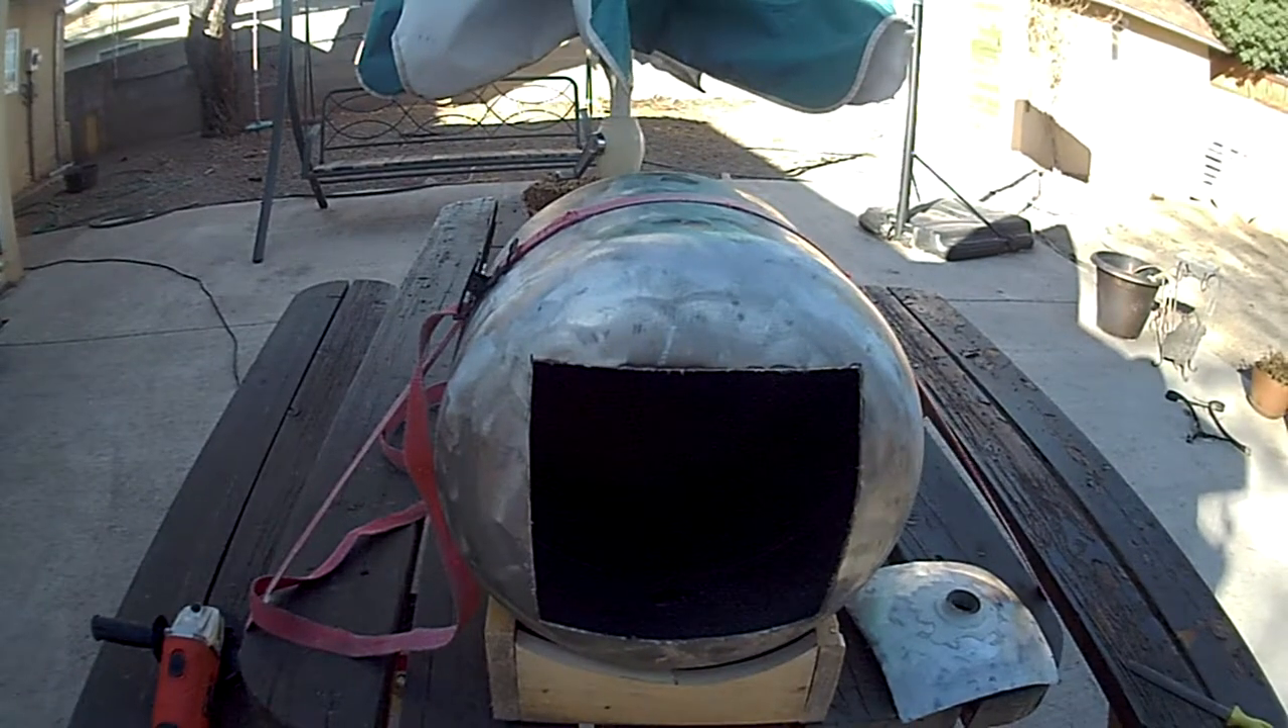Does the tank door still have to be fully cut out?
No.